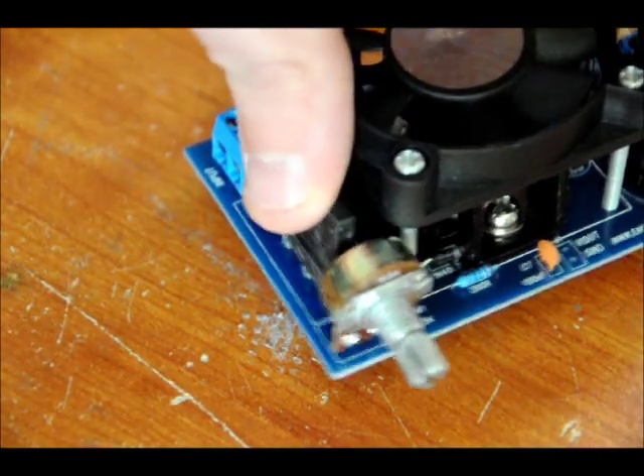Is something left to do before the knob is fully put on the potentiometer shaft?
Yes.